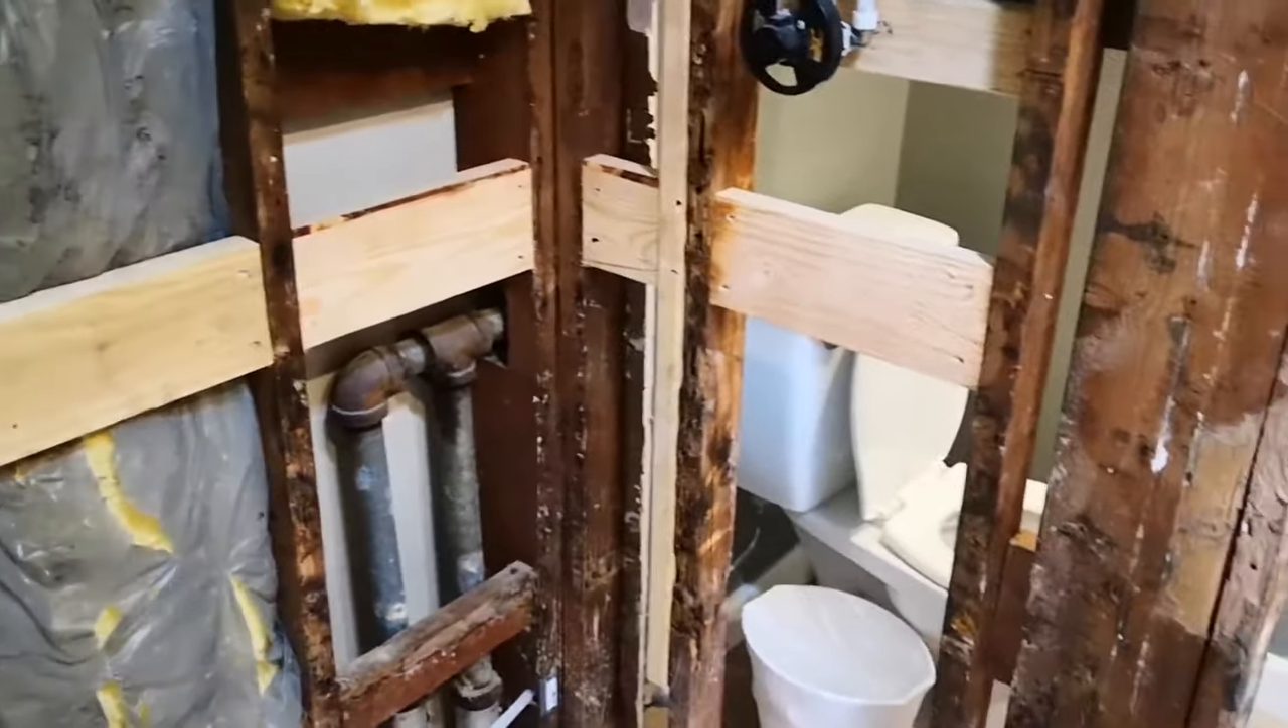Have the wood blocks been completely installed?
Yes.